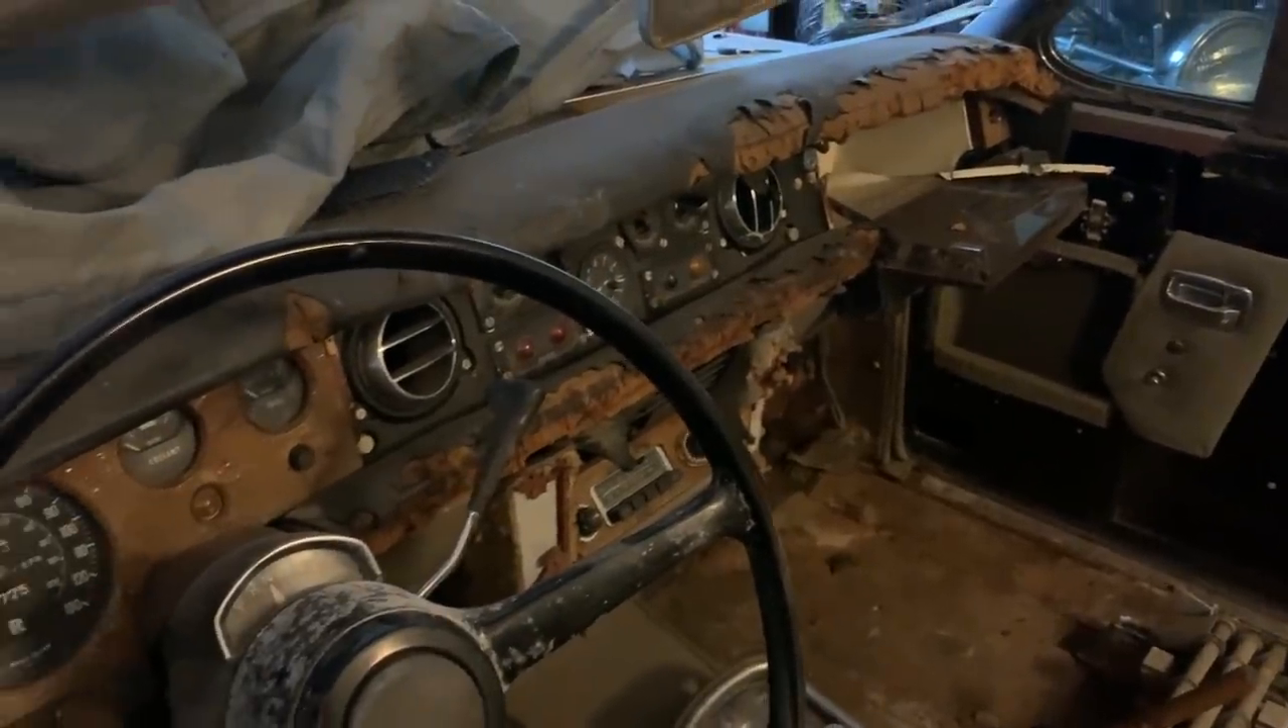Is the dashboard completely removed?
No.